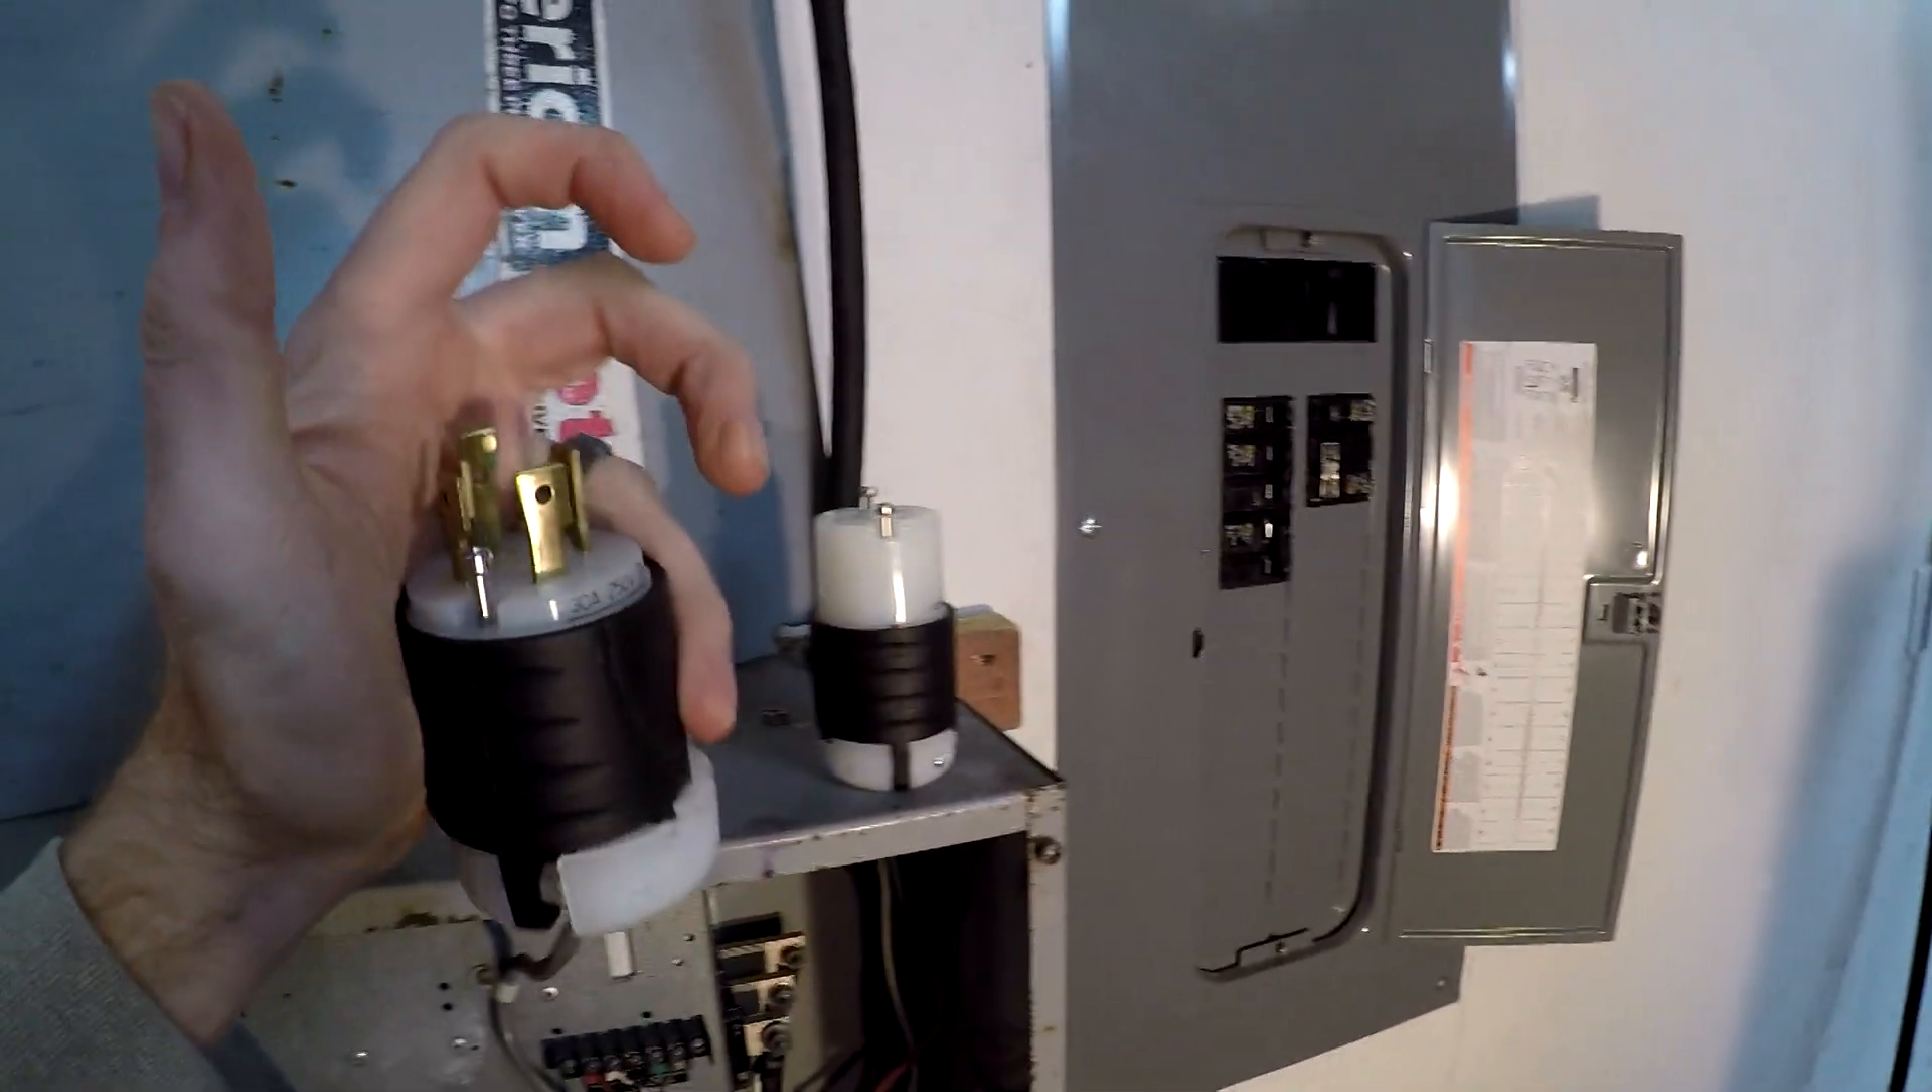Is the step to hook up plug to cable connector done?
No.